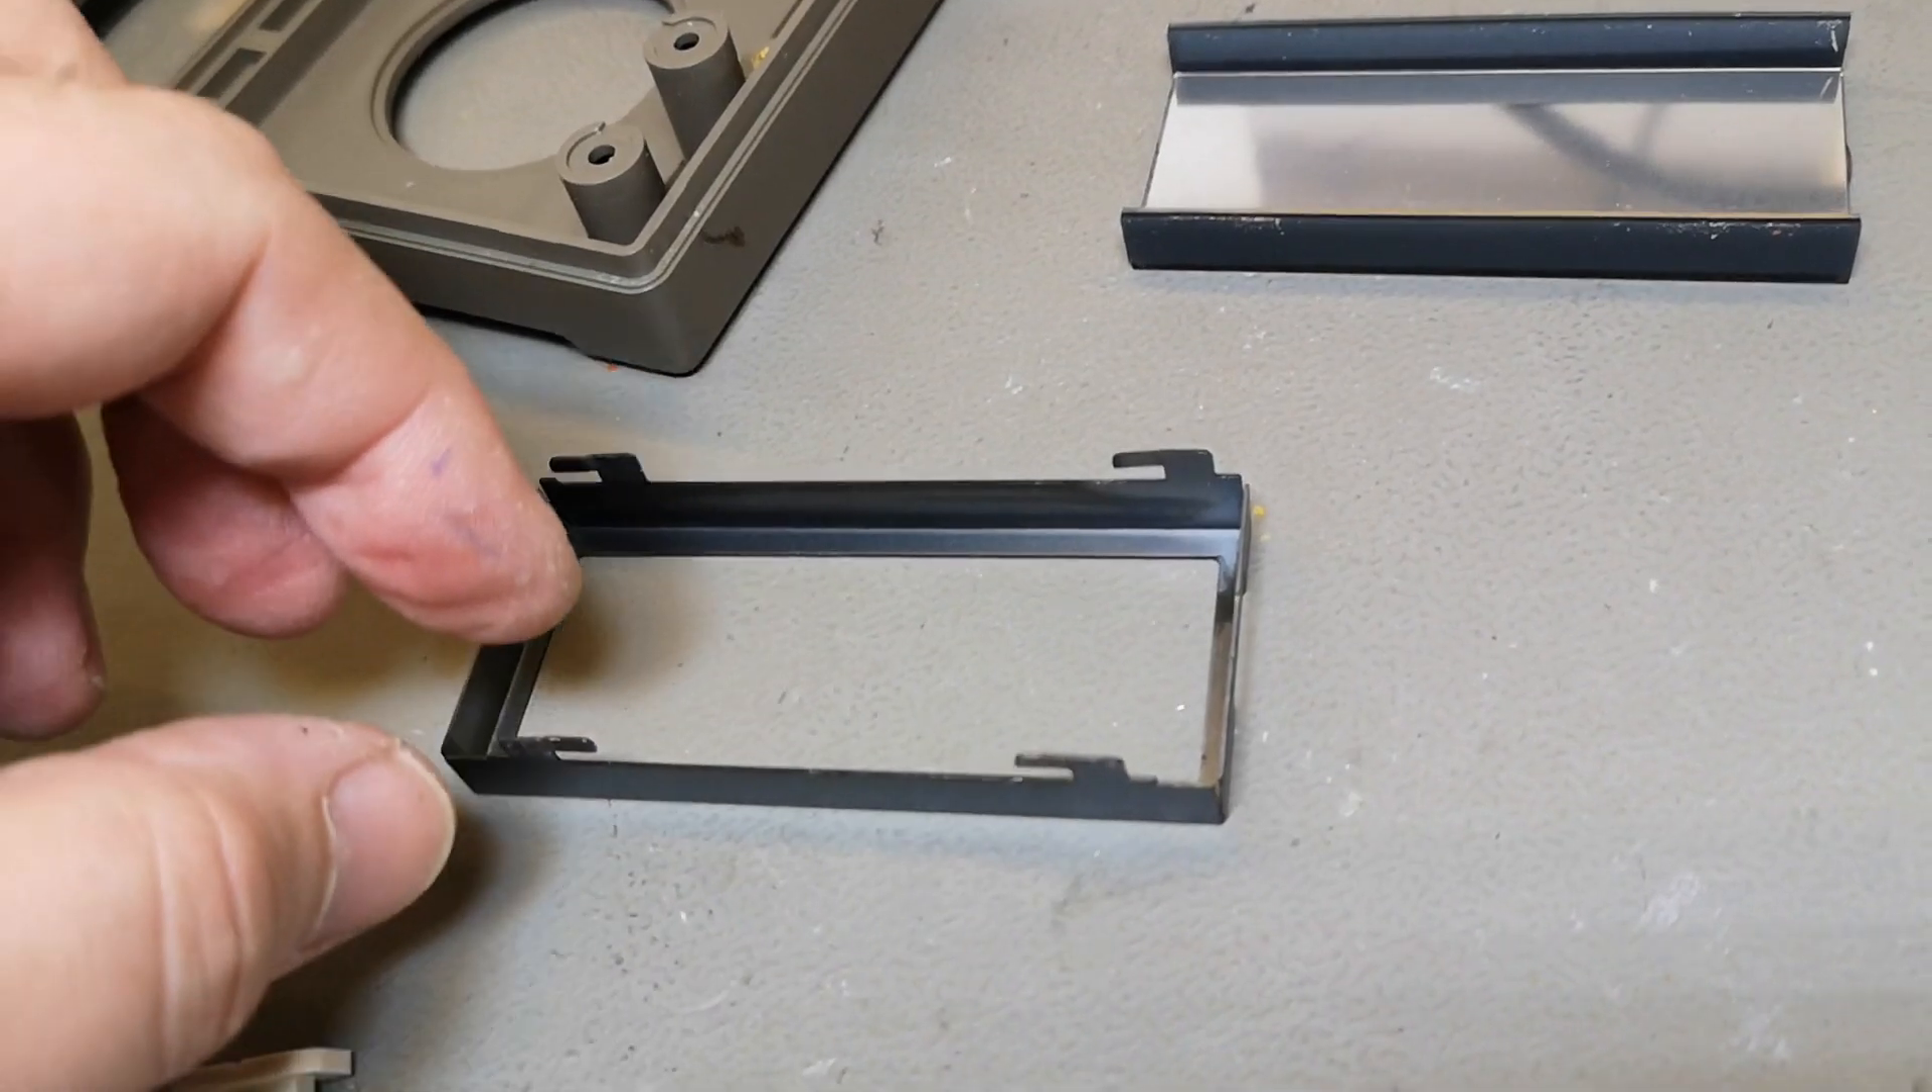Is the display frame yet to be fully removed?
No.